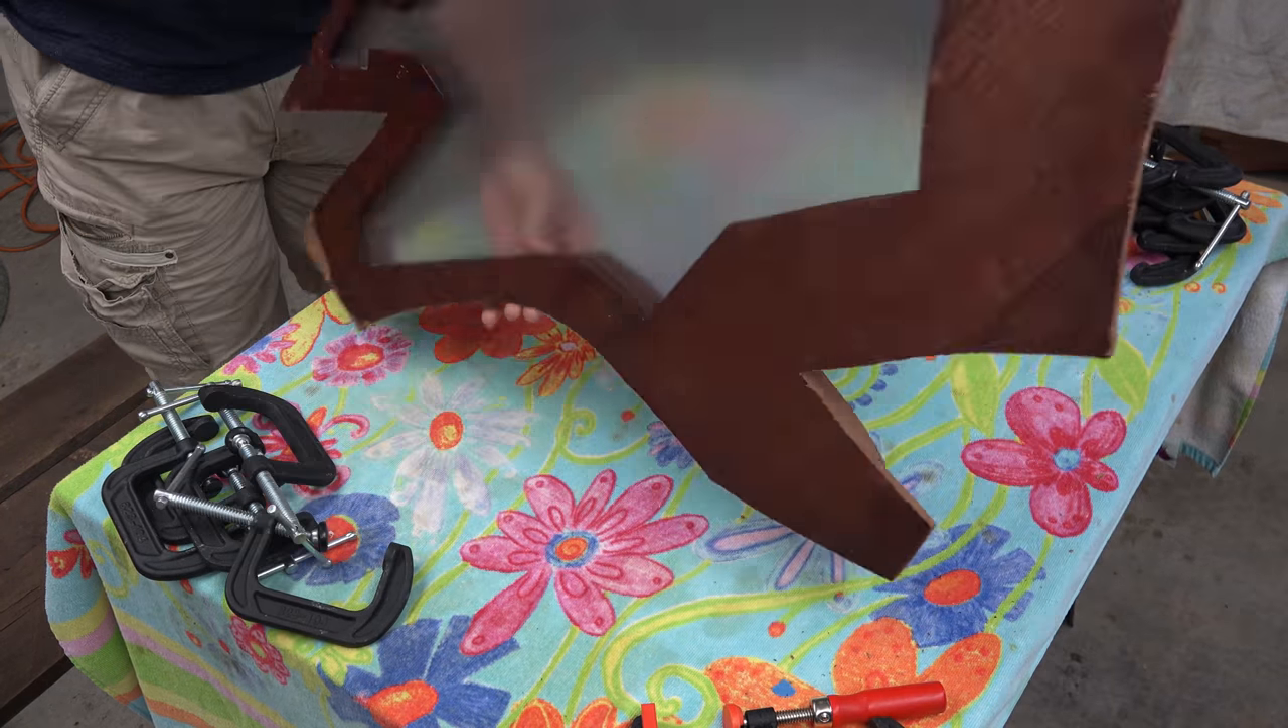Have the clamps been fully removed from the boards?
Yes.